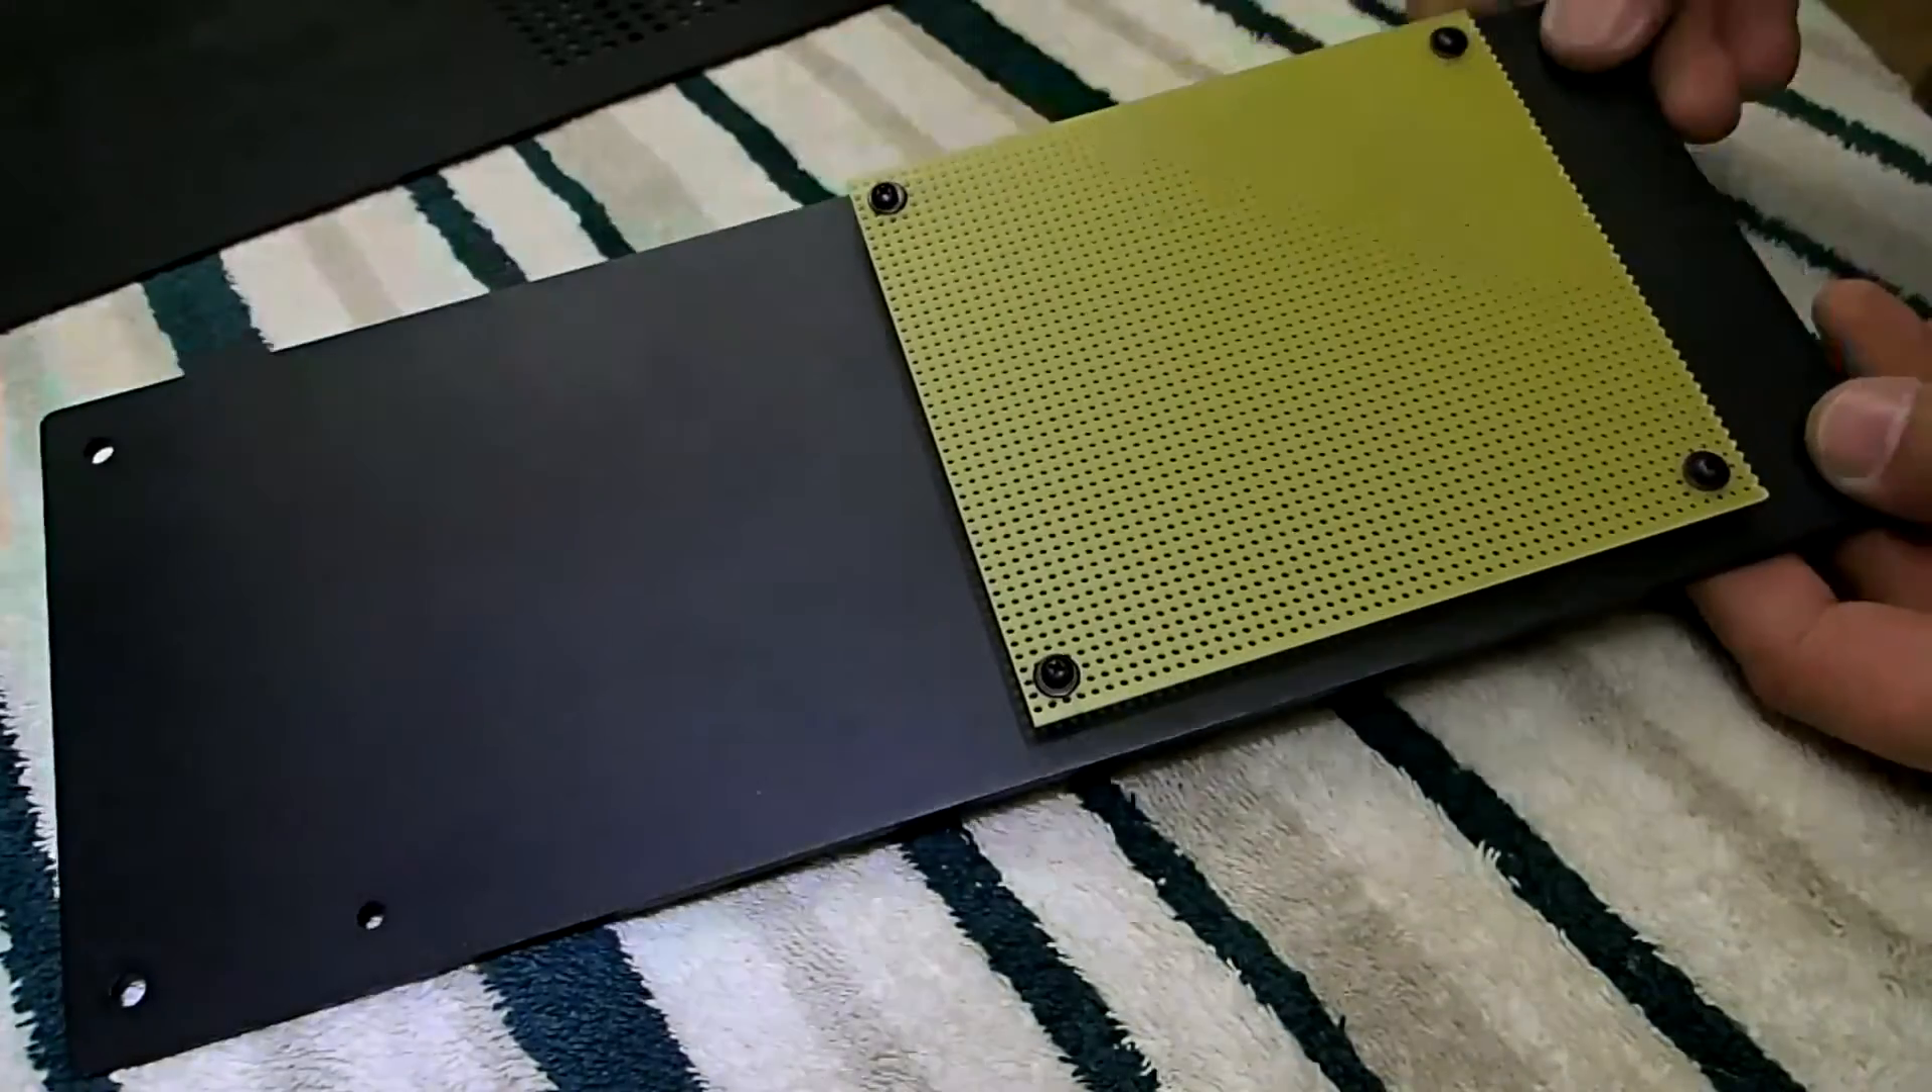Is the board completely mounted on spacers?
Yes.